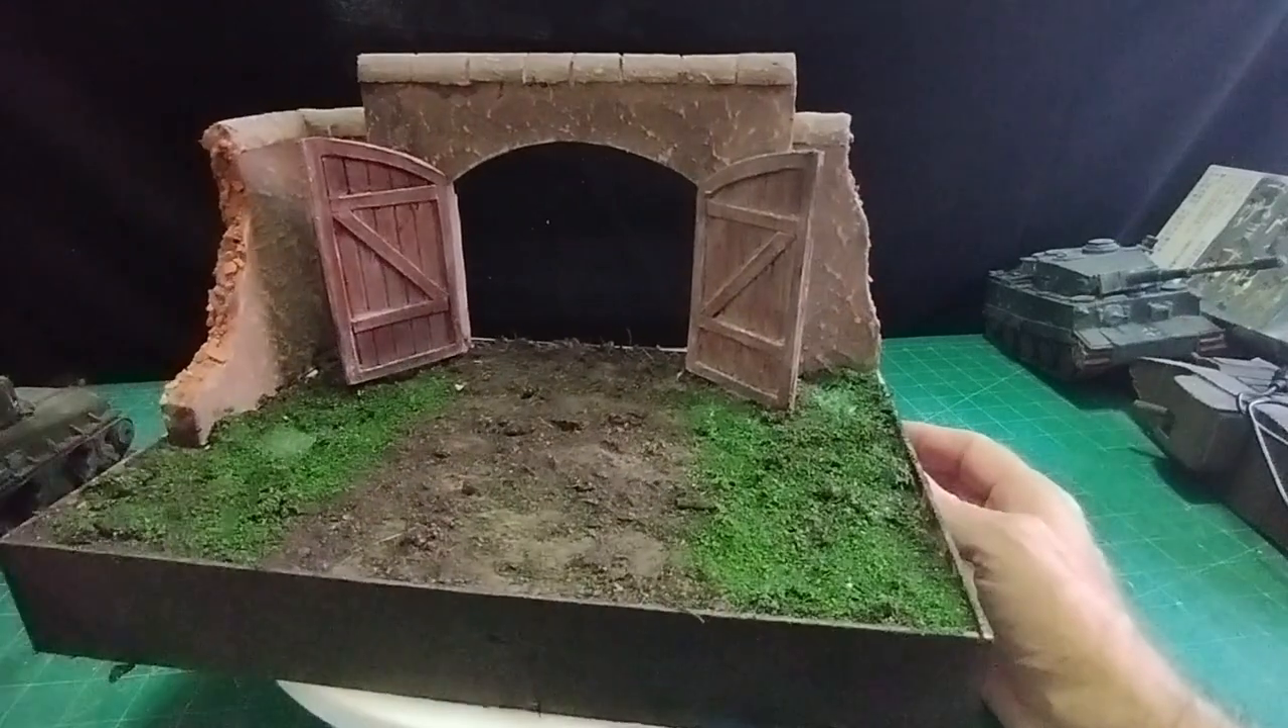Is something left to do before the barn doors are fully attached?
No.